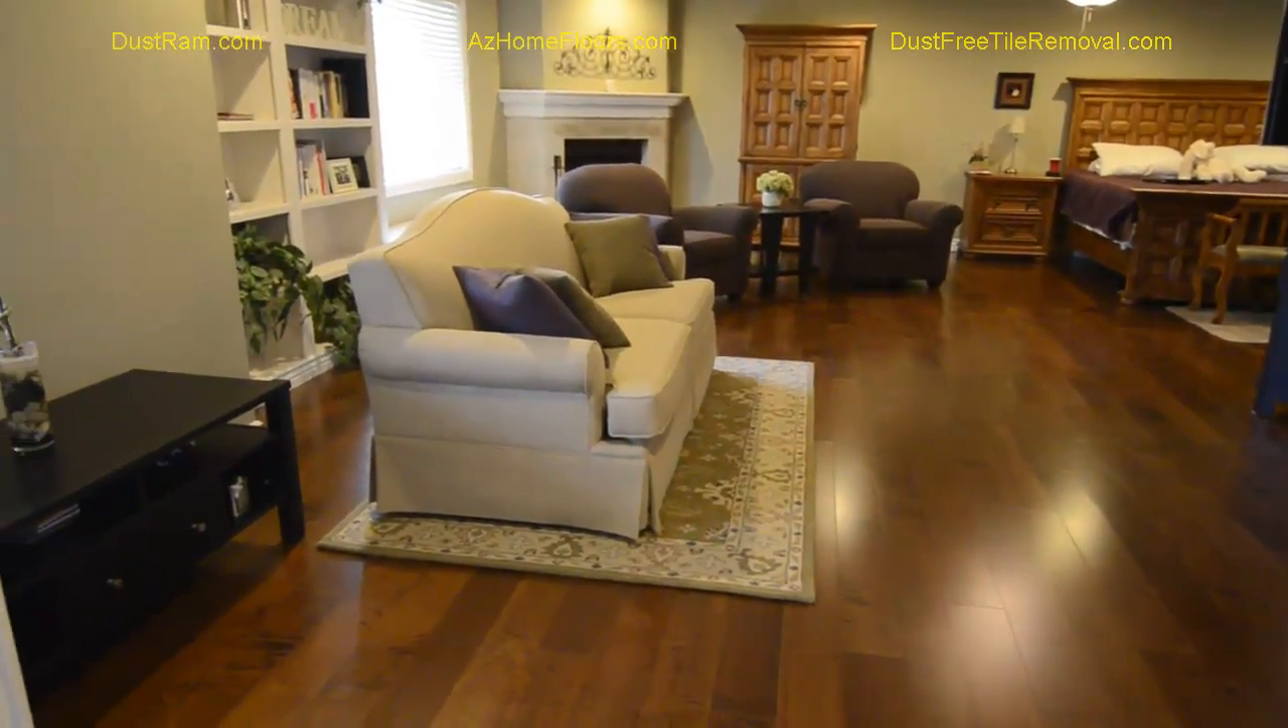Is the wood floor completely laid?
Yes.